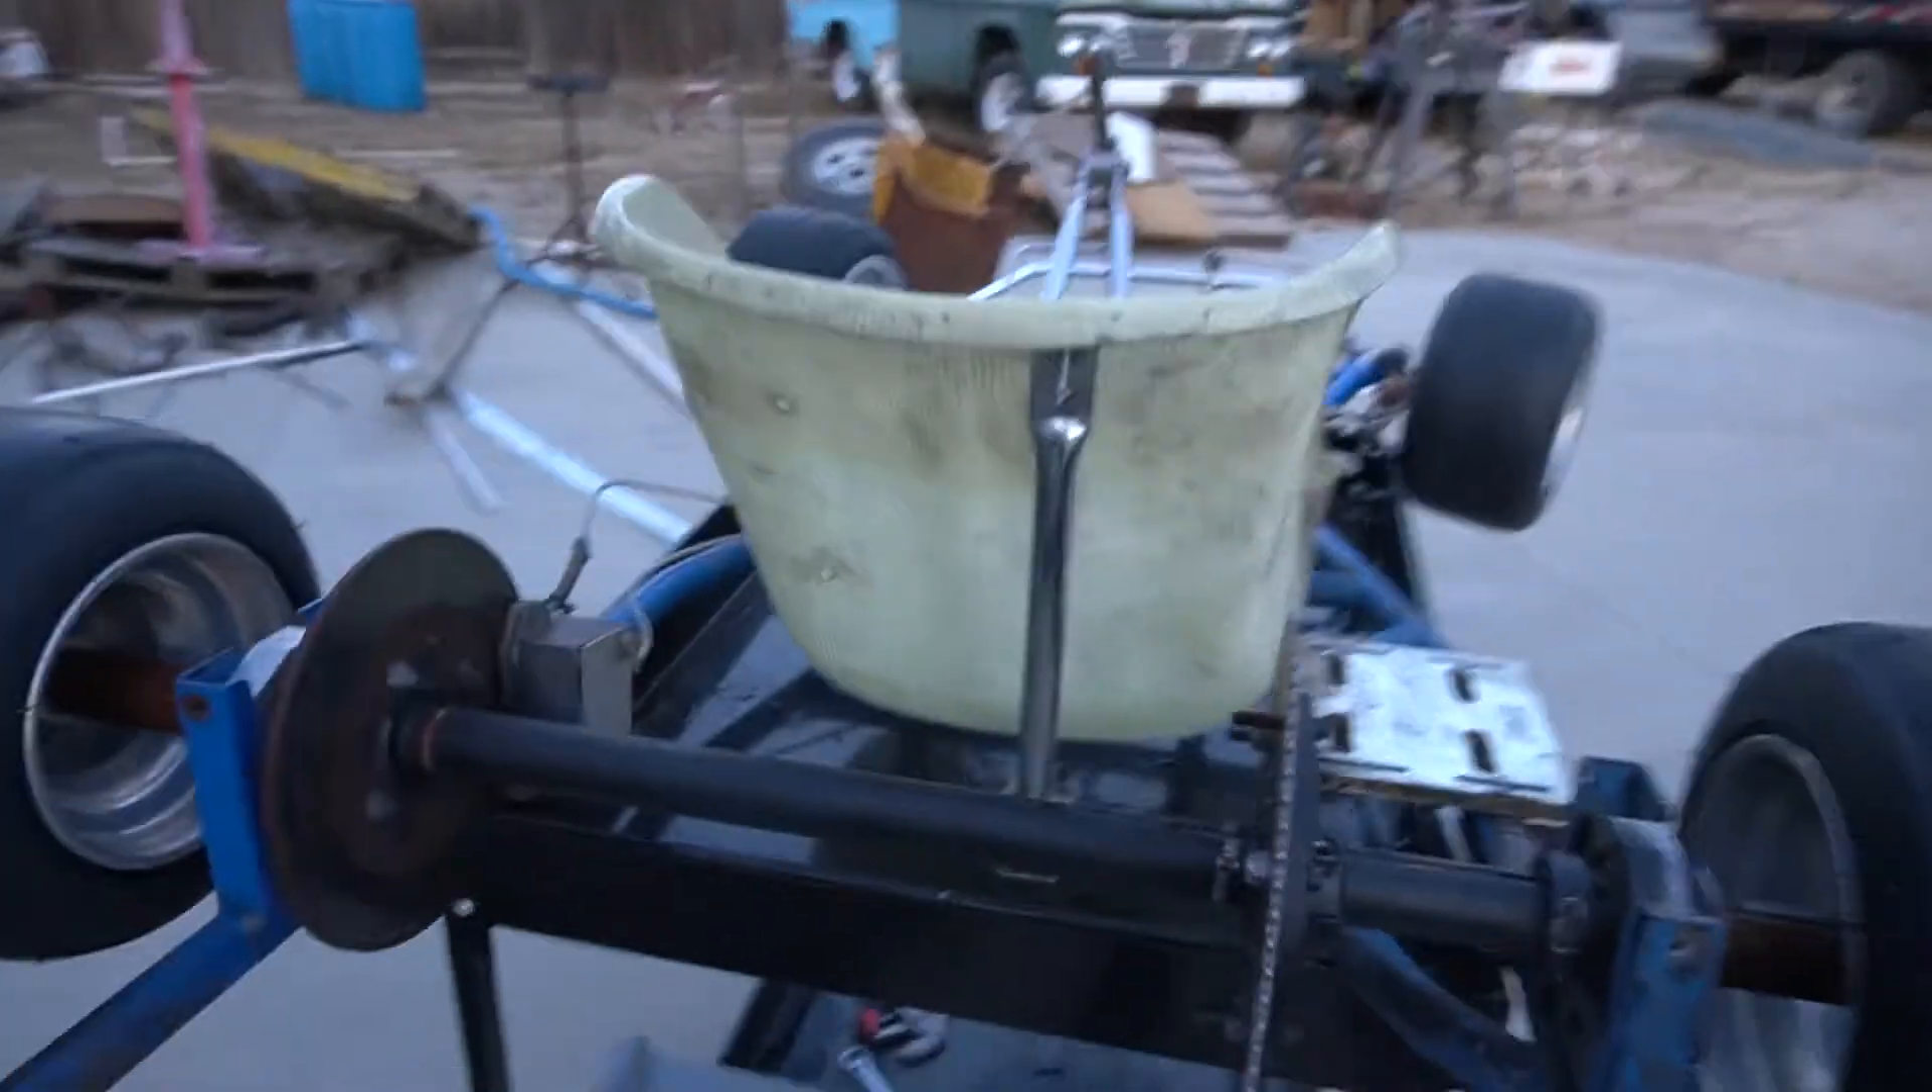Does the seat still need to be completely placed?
No.